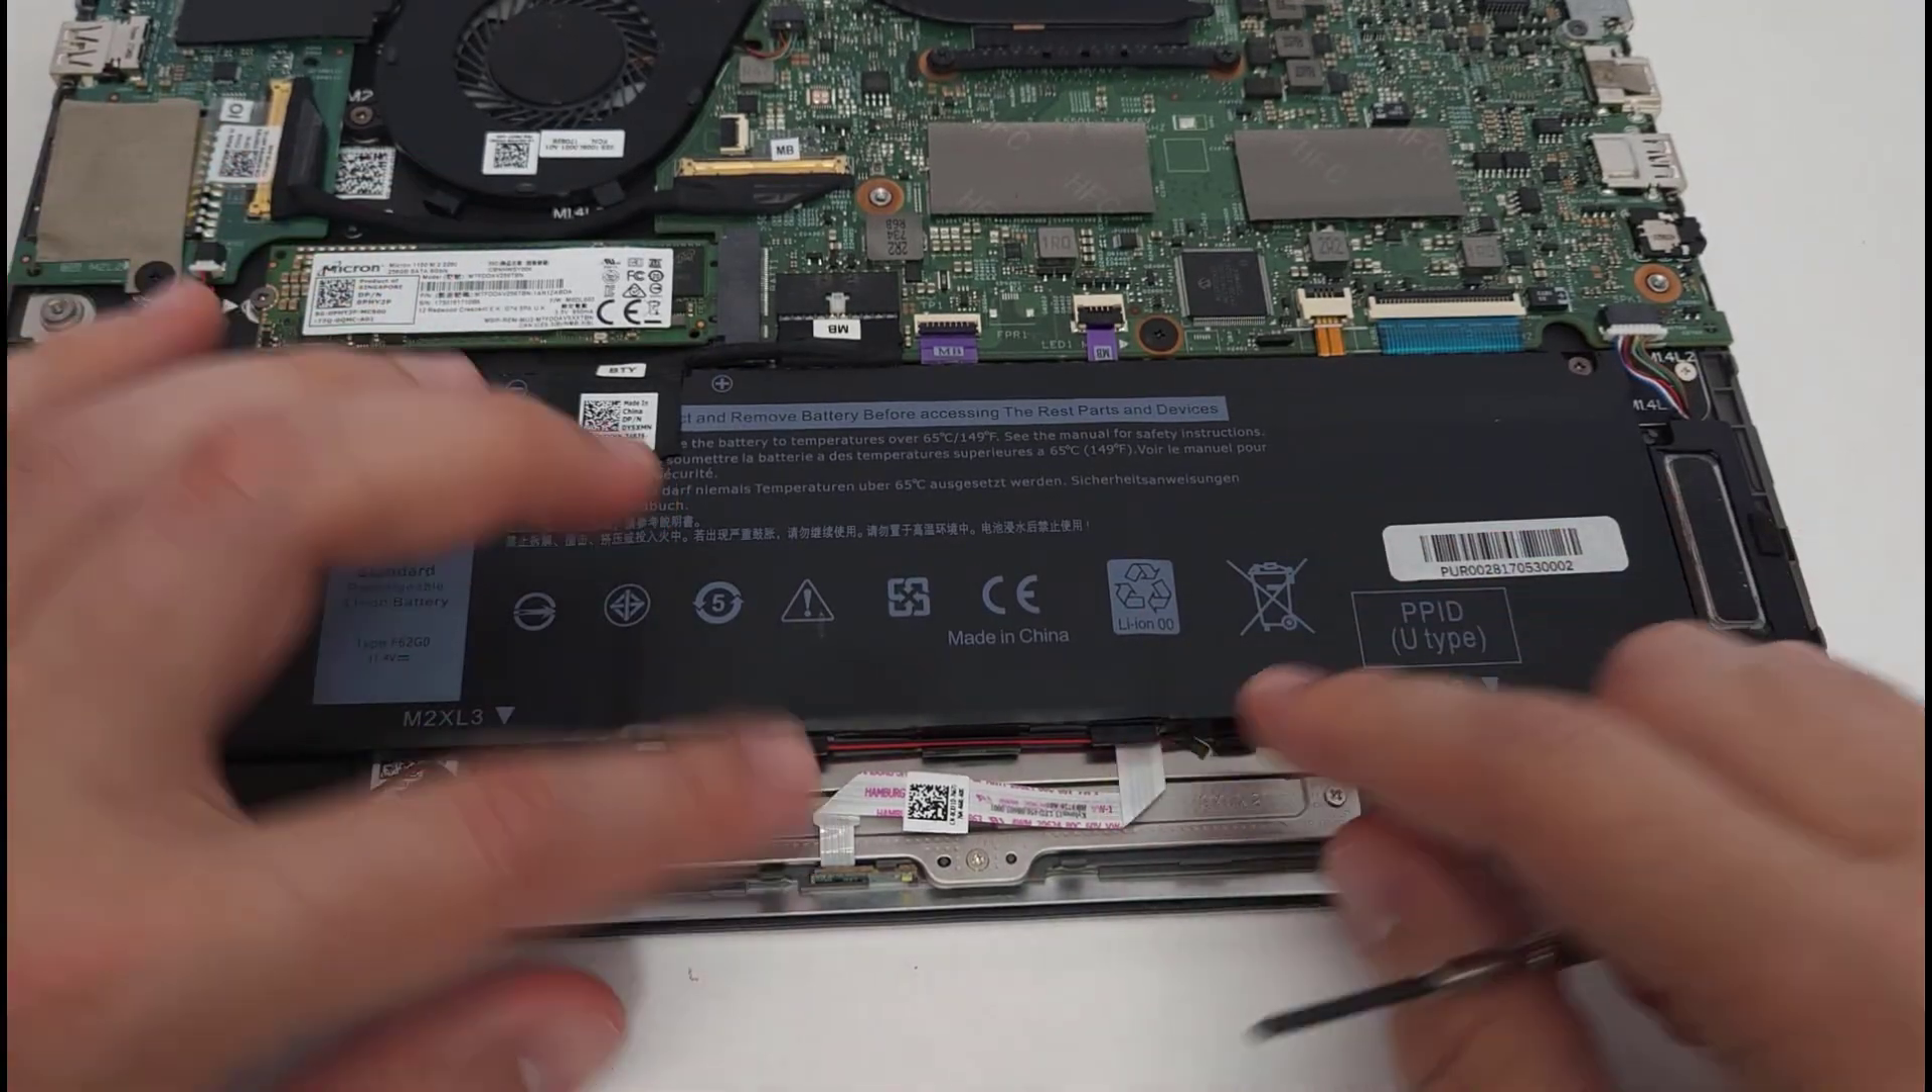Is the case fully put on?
No.